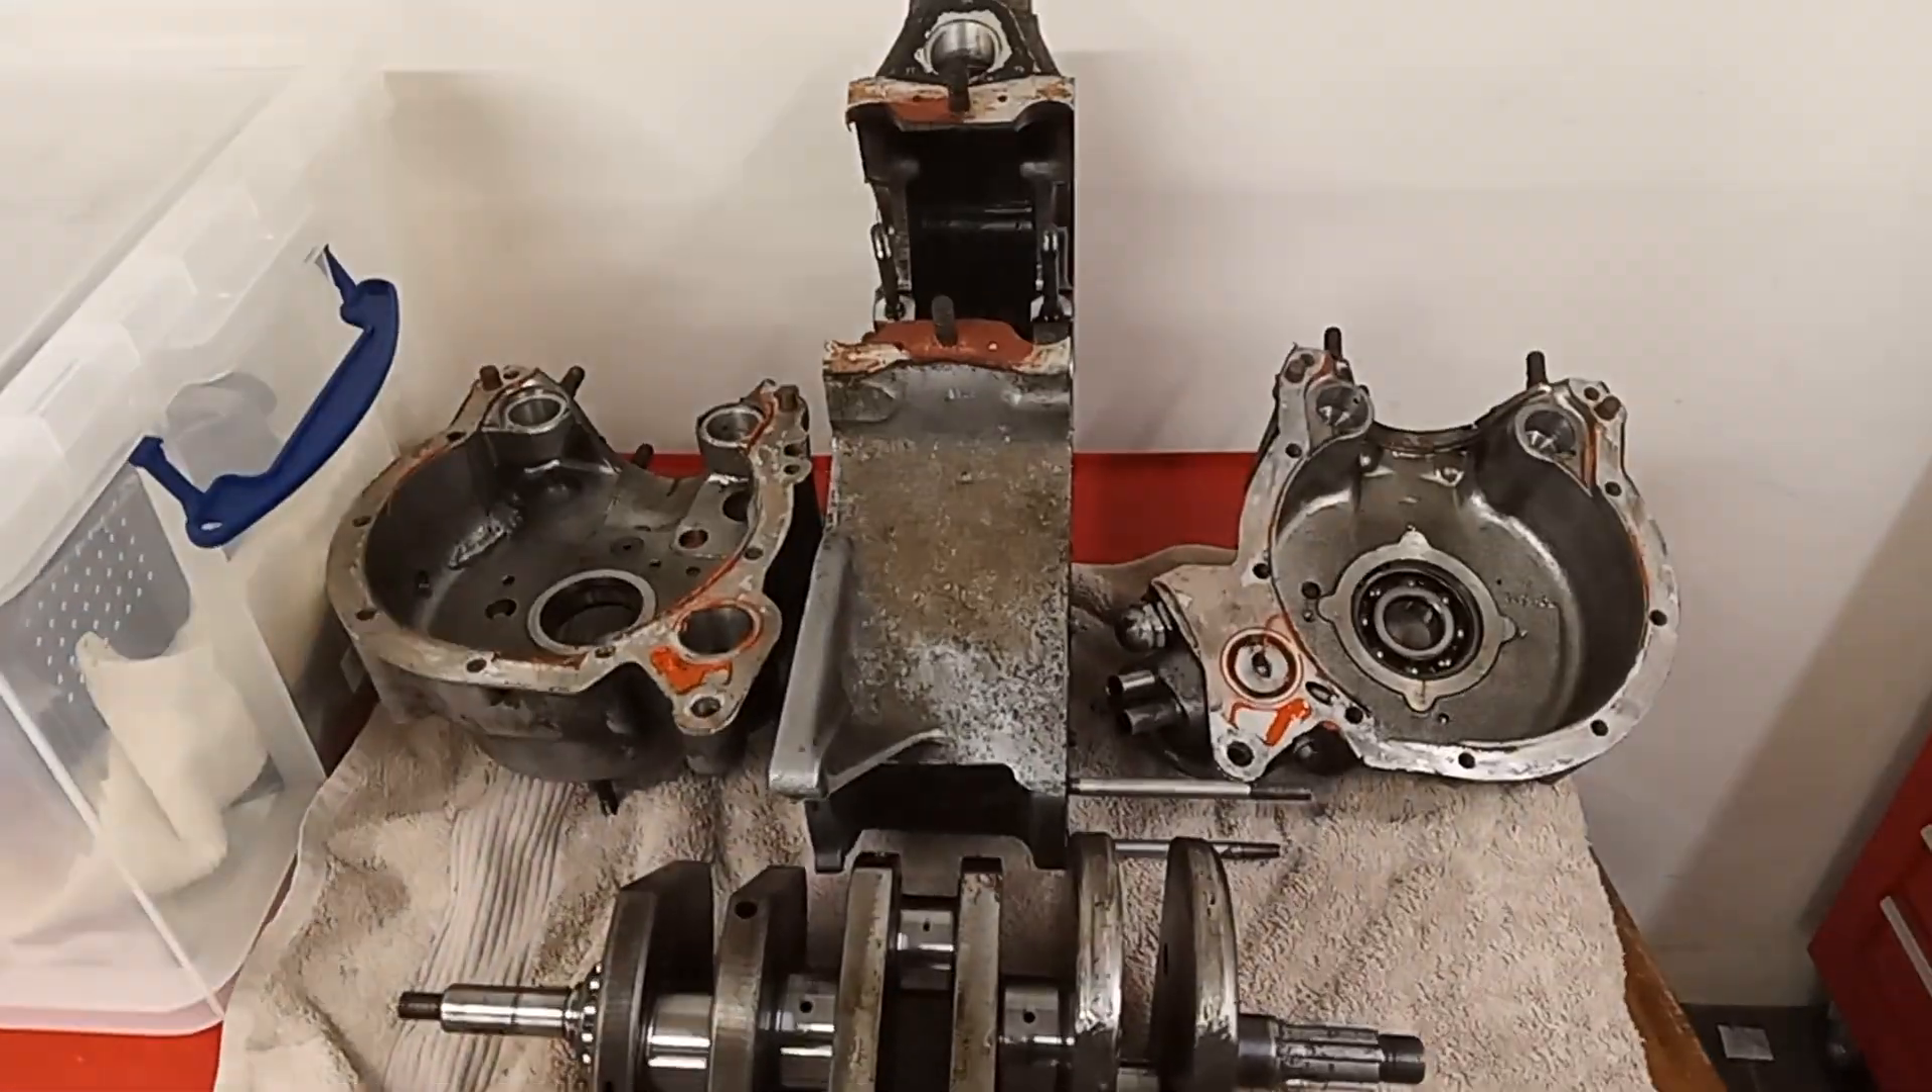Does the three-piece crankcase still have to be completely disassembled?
No.